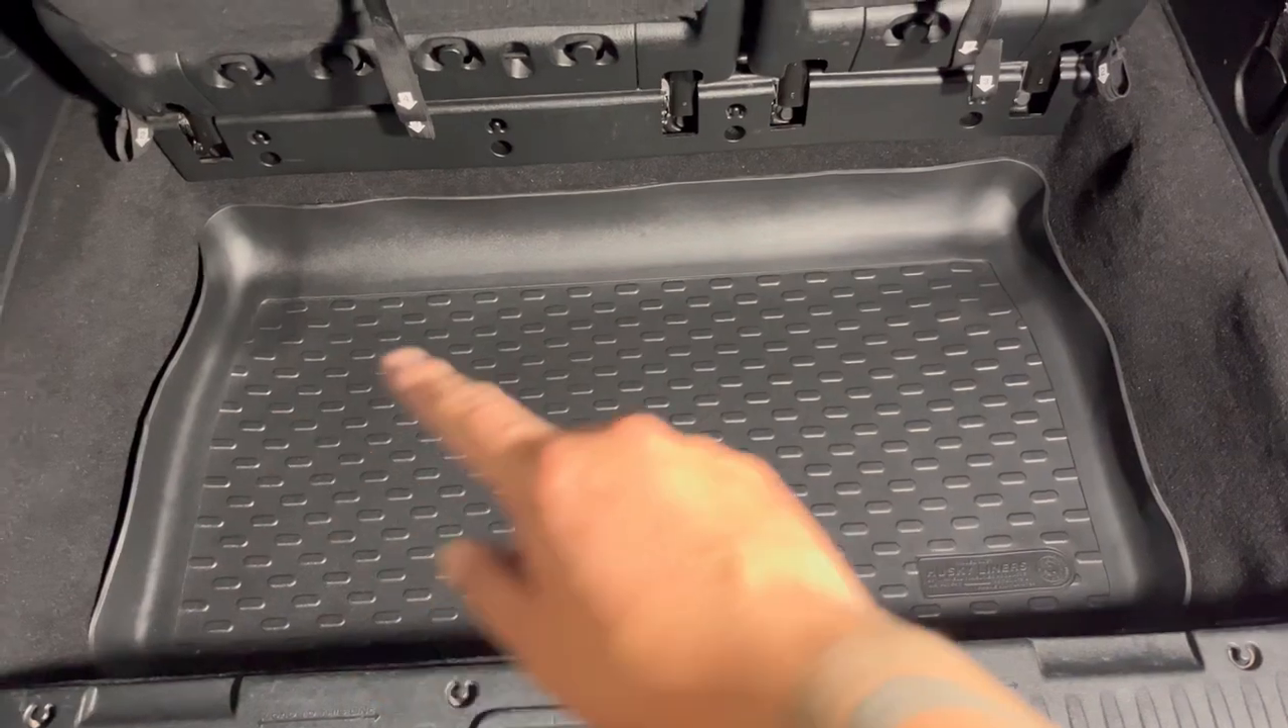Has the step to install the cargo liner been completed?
Yes.